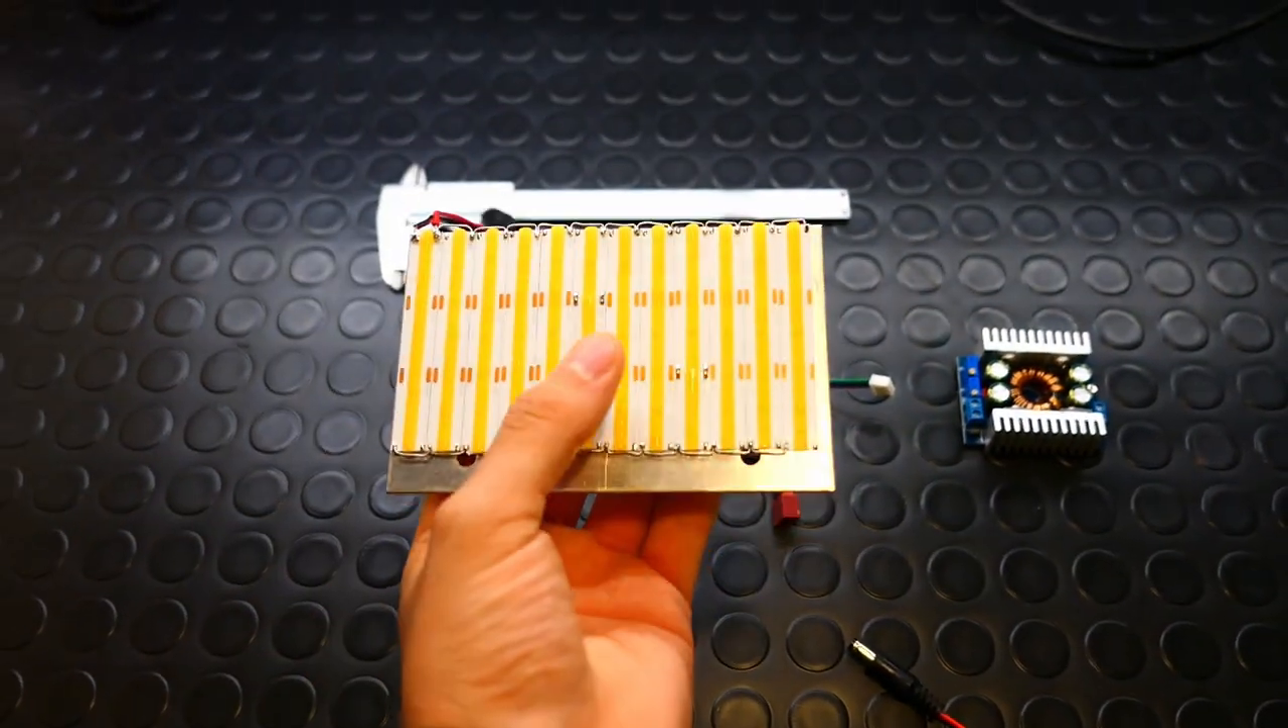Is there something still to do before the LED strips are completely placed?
No.